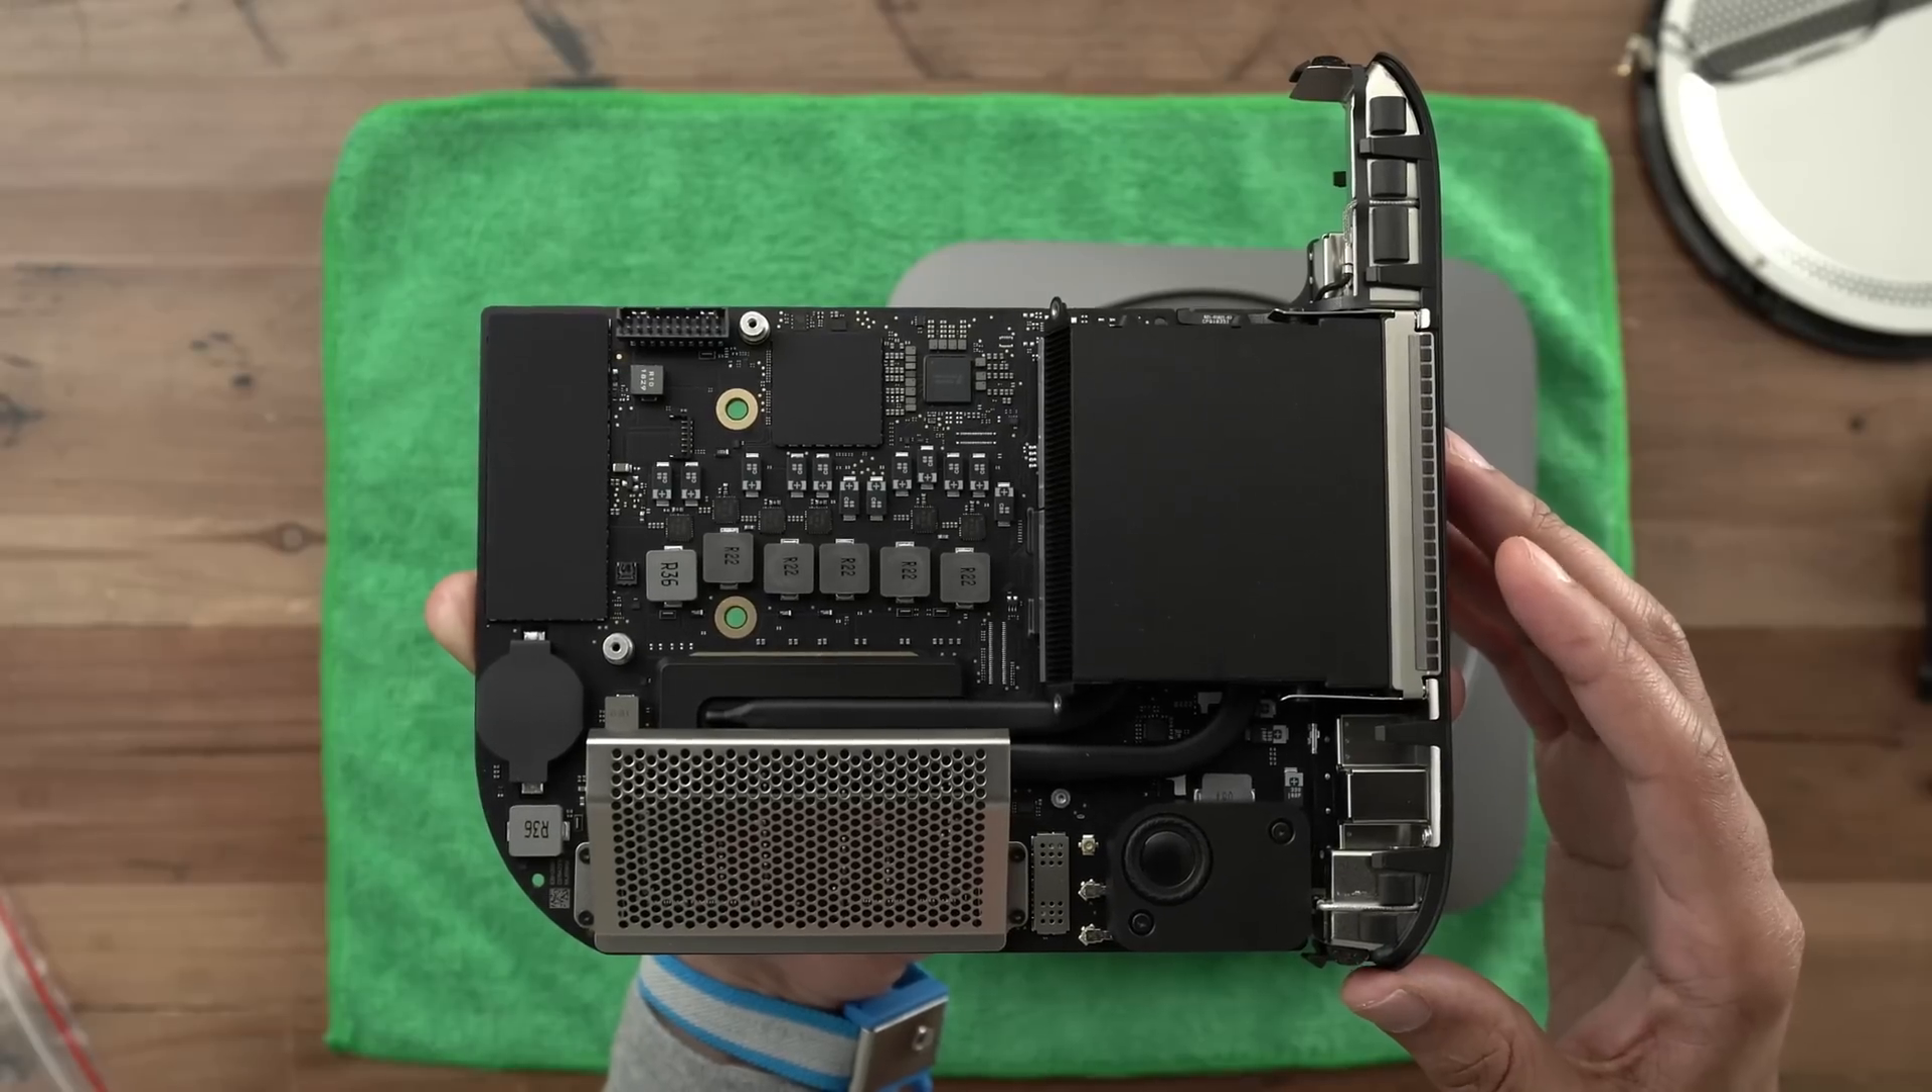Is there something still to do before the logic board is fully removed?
No.